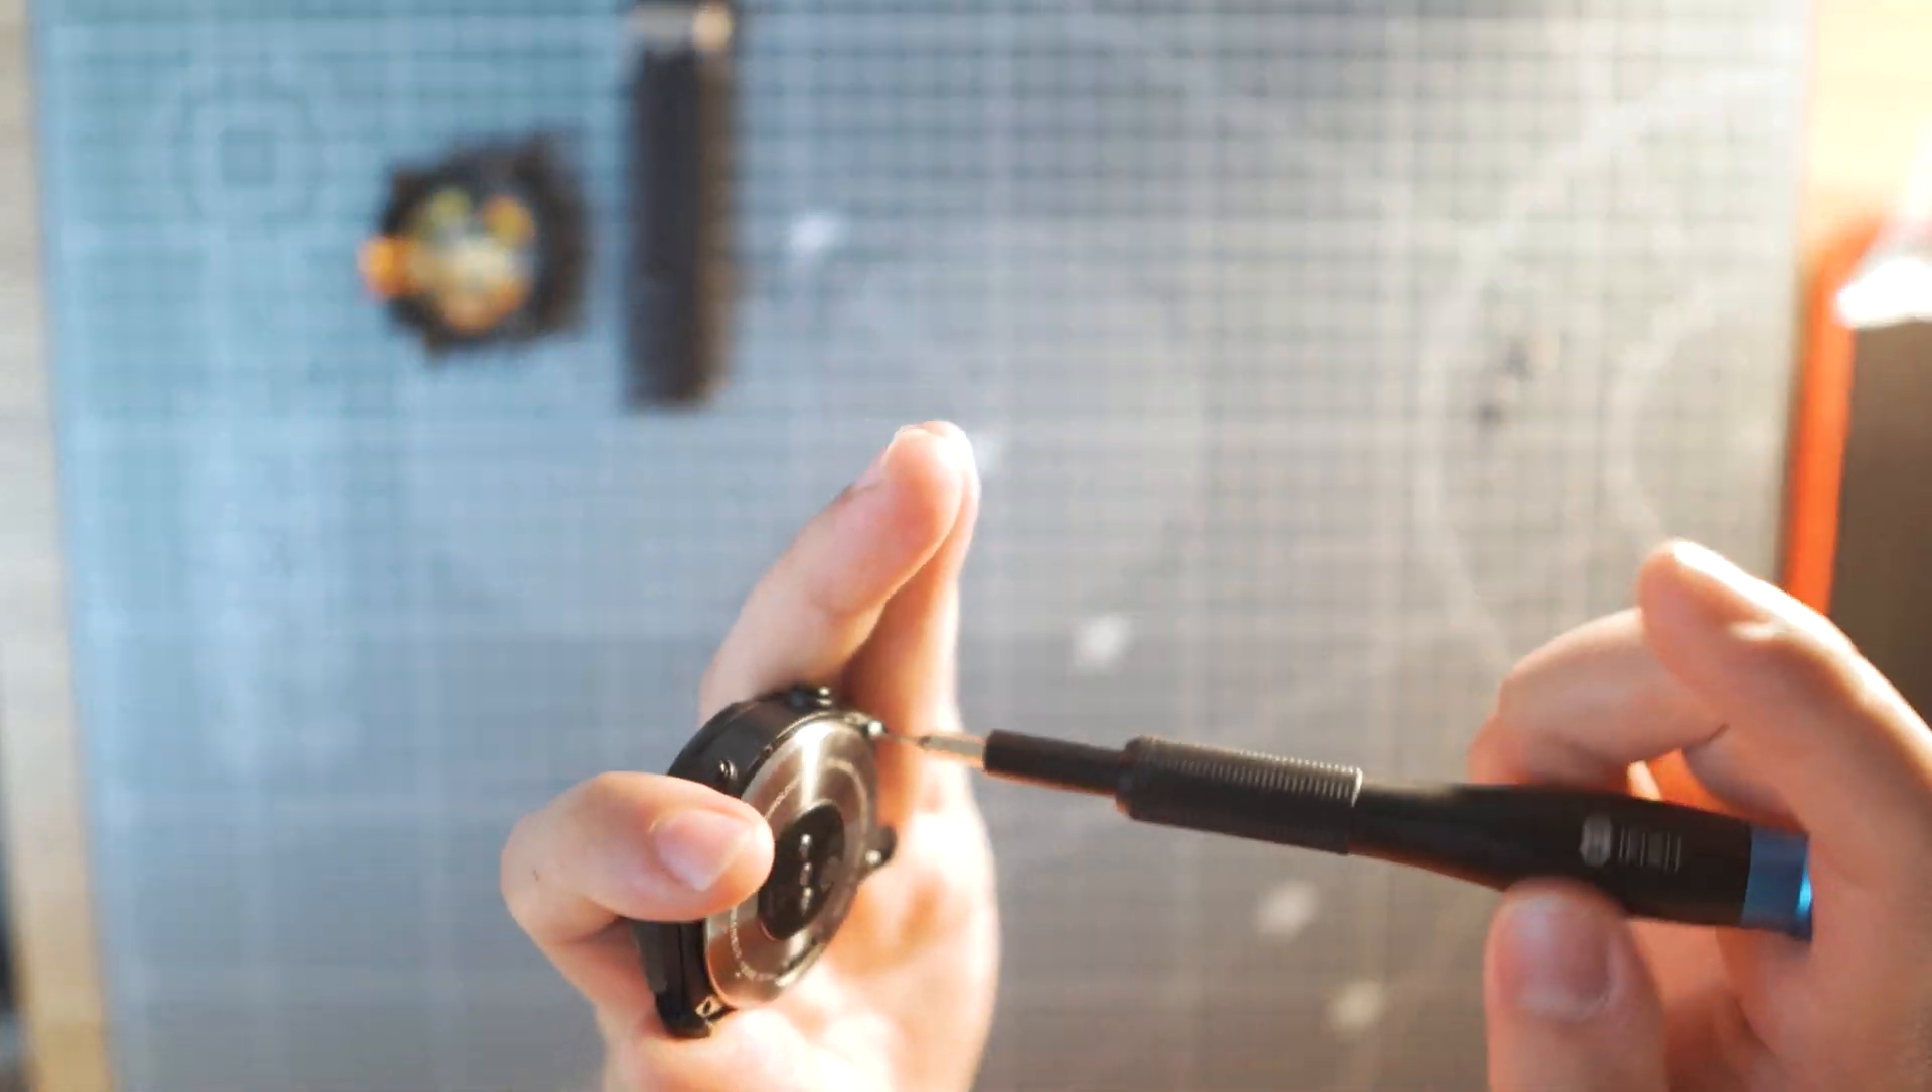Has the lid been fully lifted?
No.